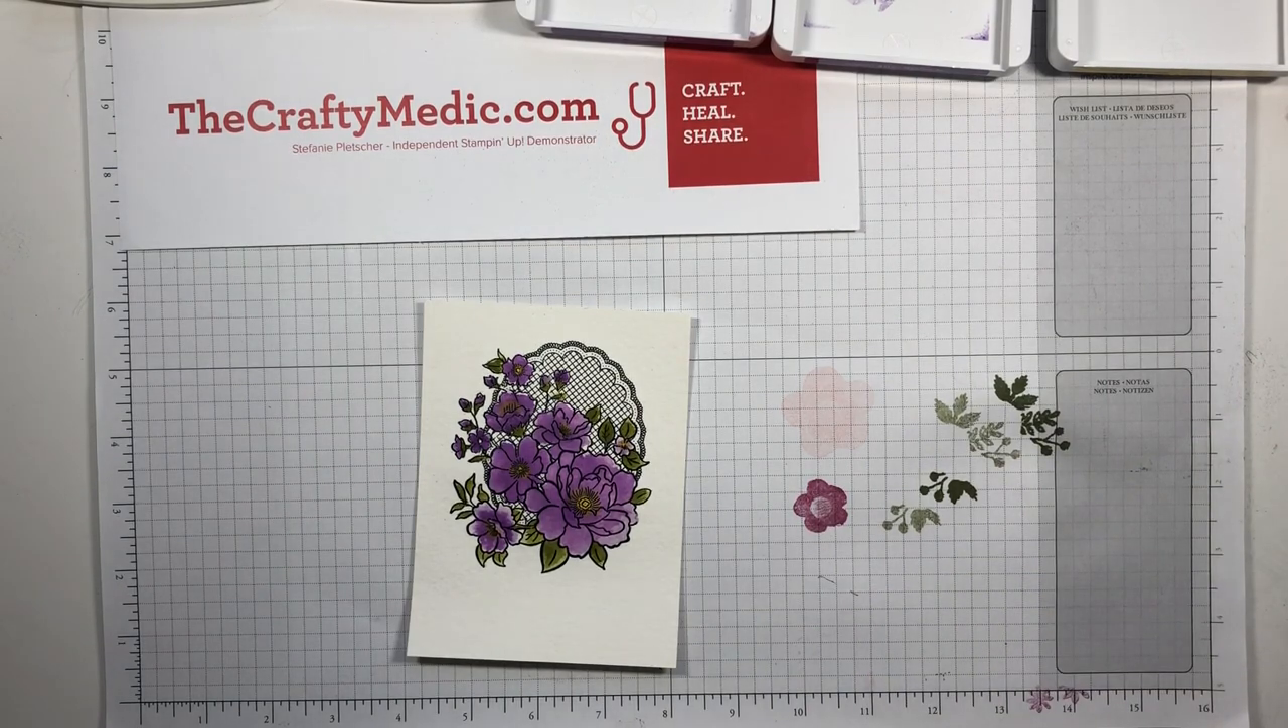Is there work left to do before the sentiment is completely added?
Yes.